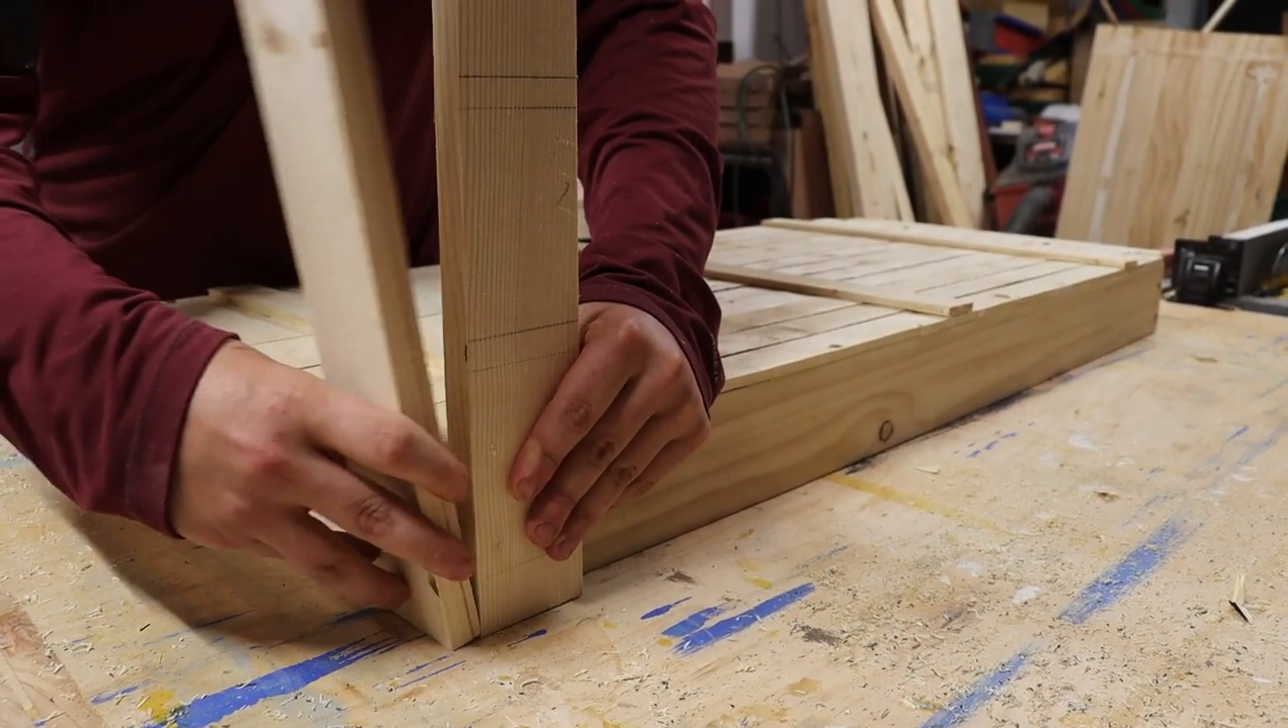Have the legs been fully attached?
No.